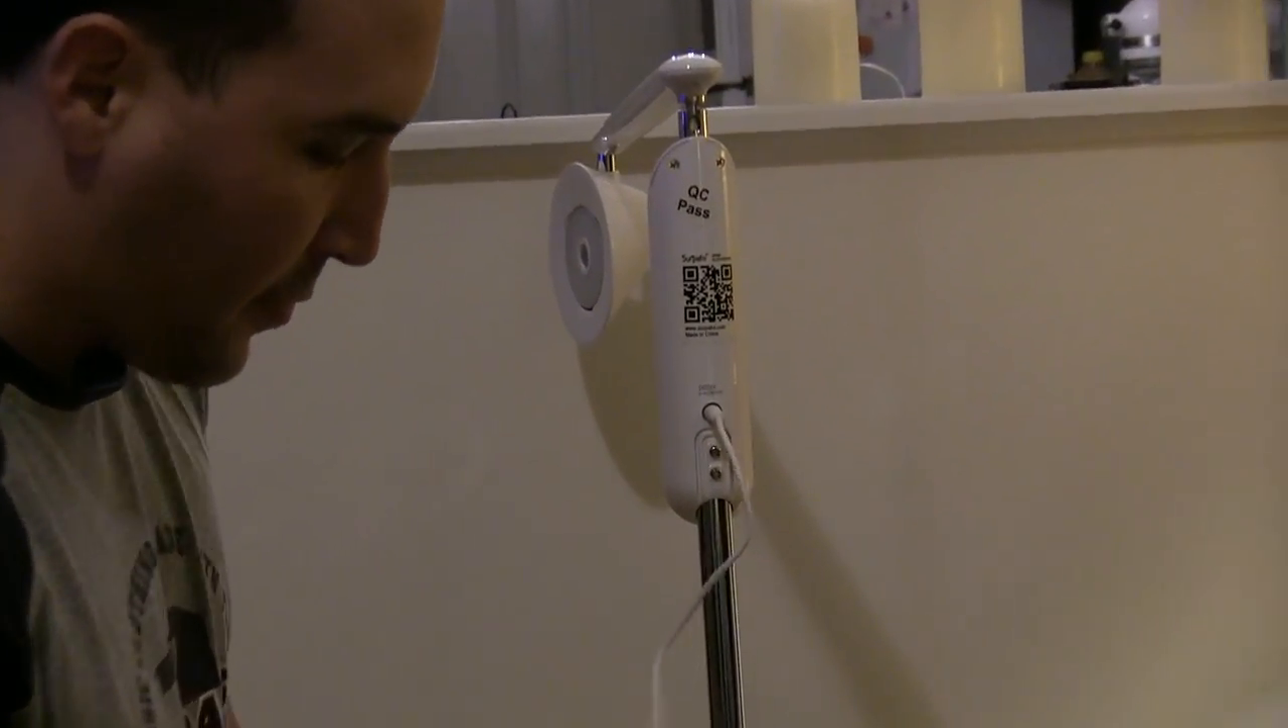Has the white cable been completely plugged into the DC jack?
Yes.